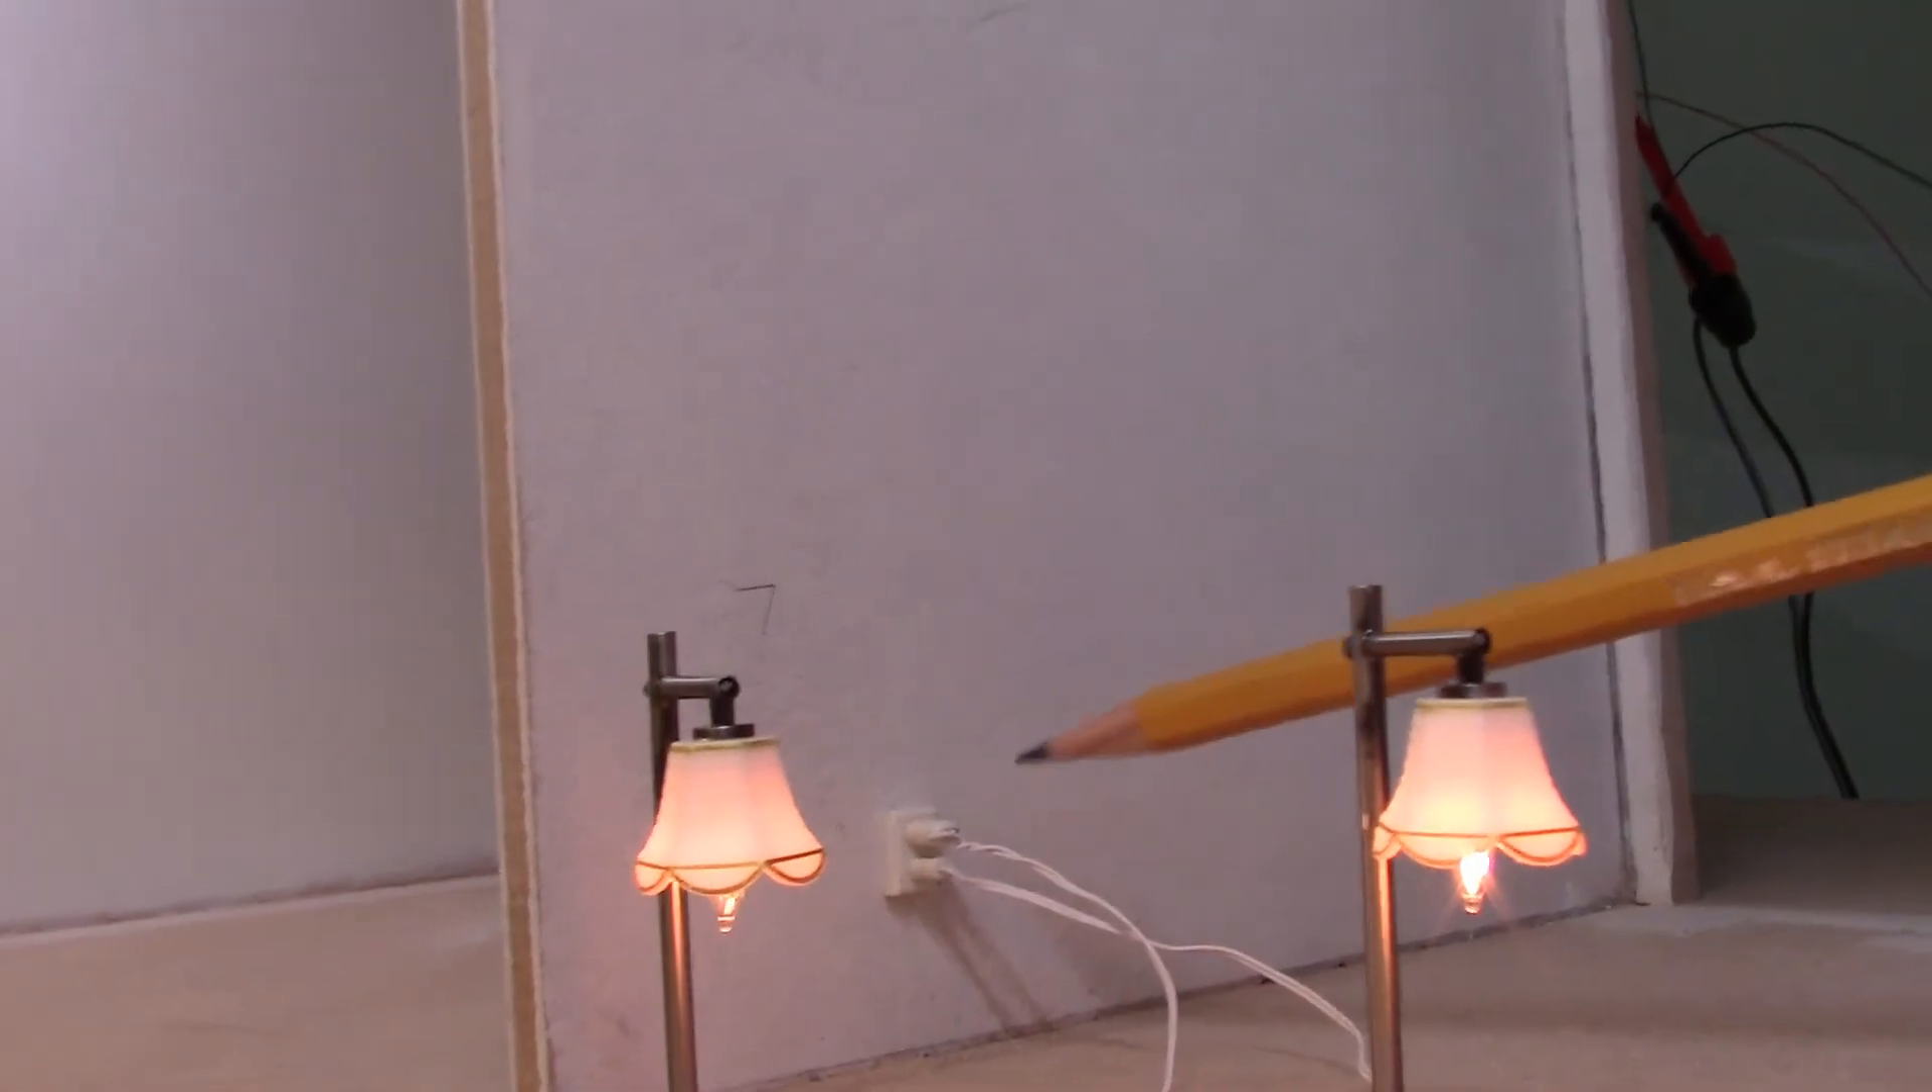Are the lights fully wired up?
Yes.